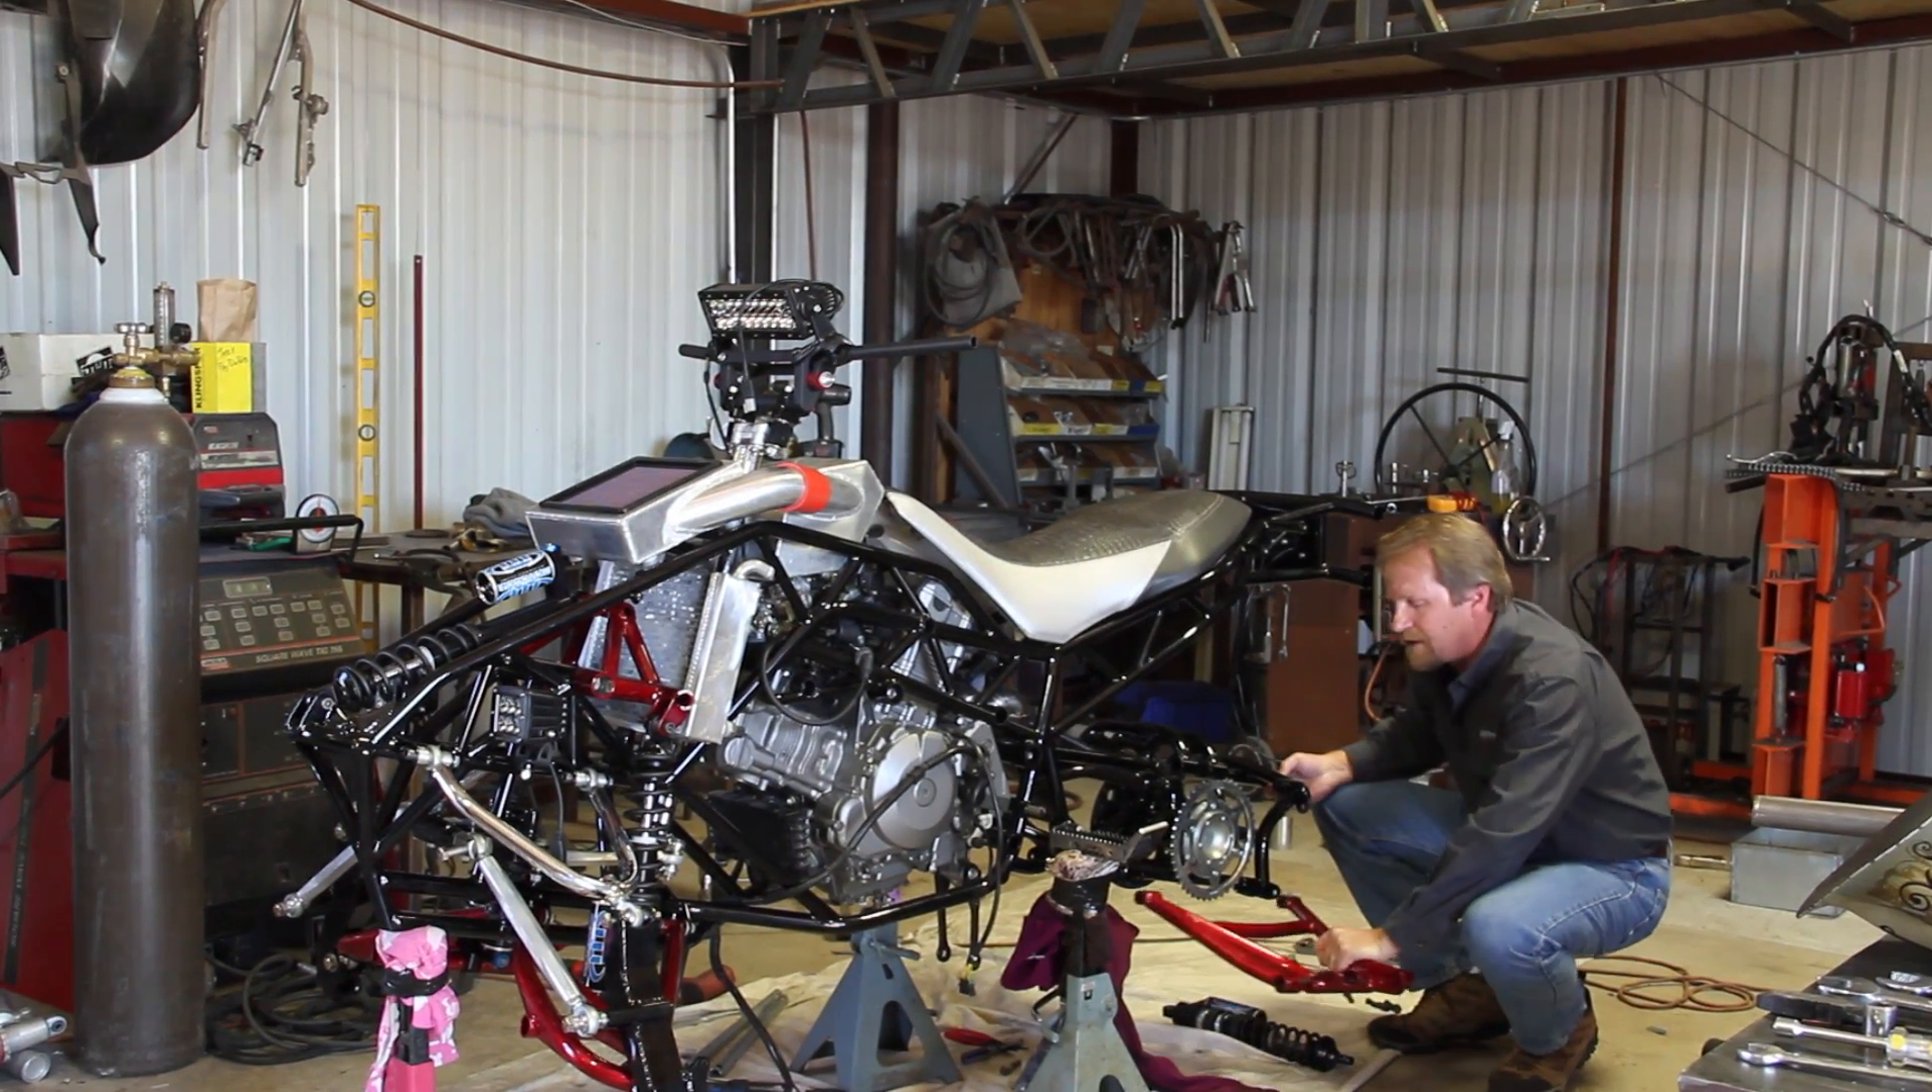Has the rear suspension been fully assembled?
No.